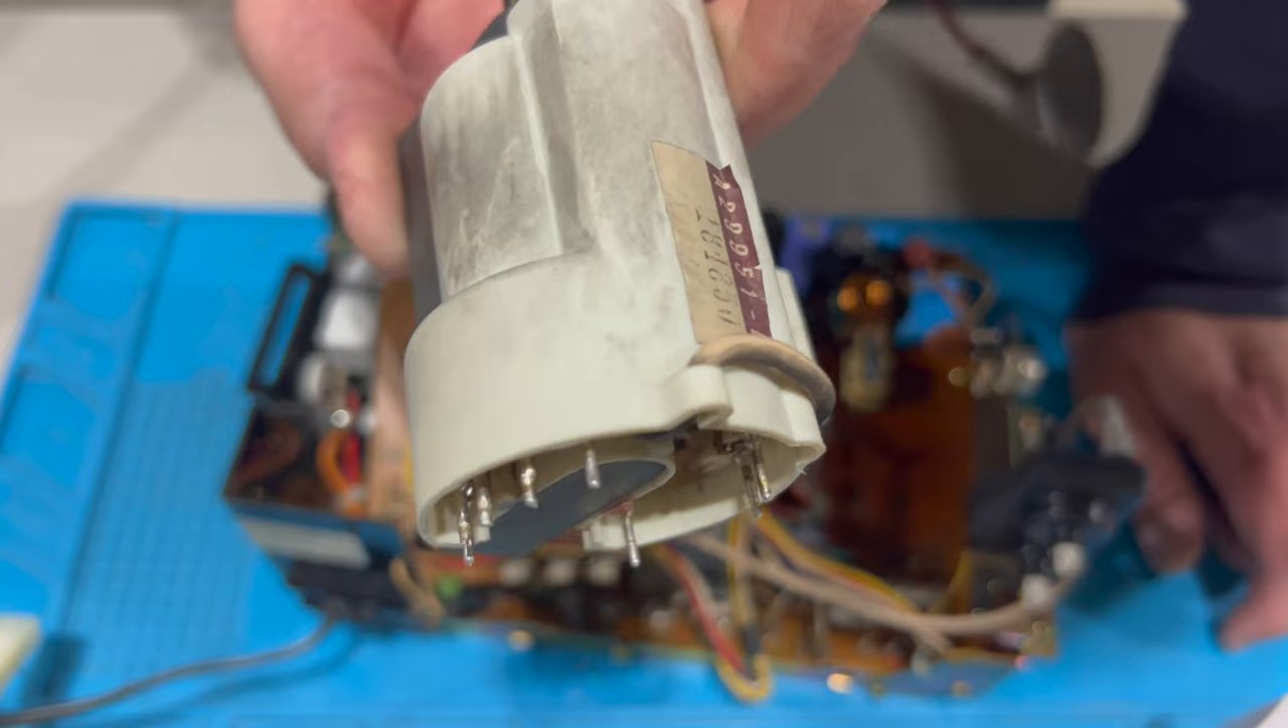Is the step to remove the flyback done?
Yes.